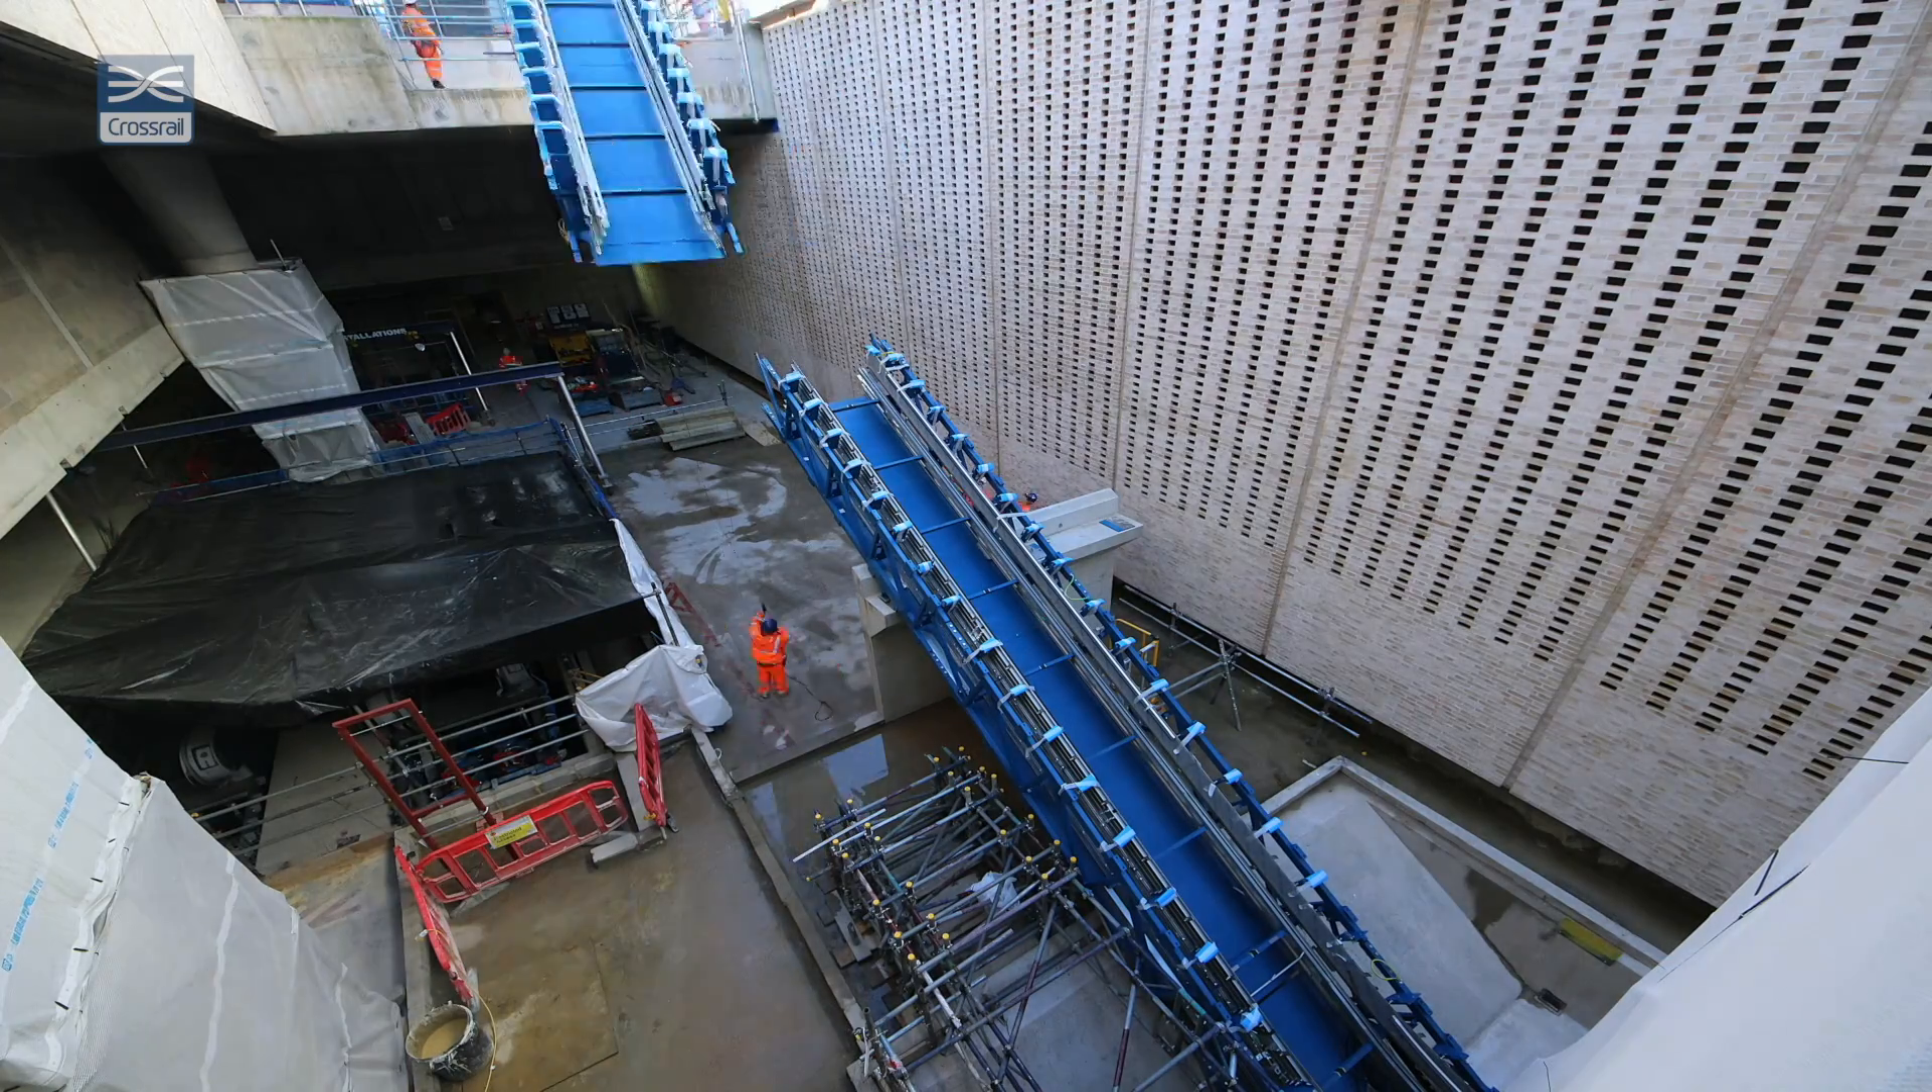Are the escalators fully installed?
No.